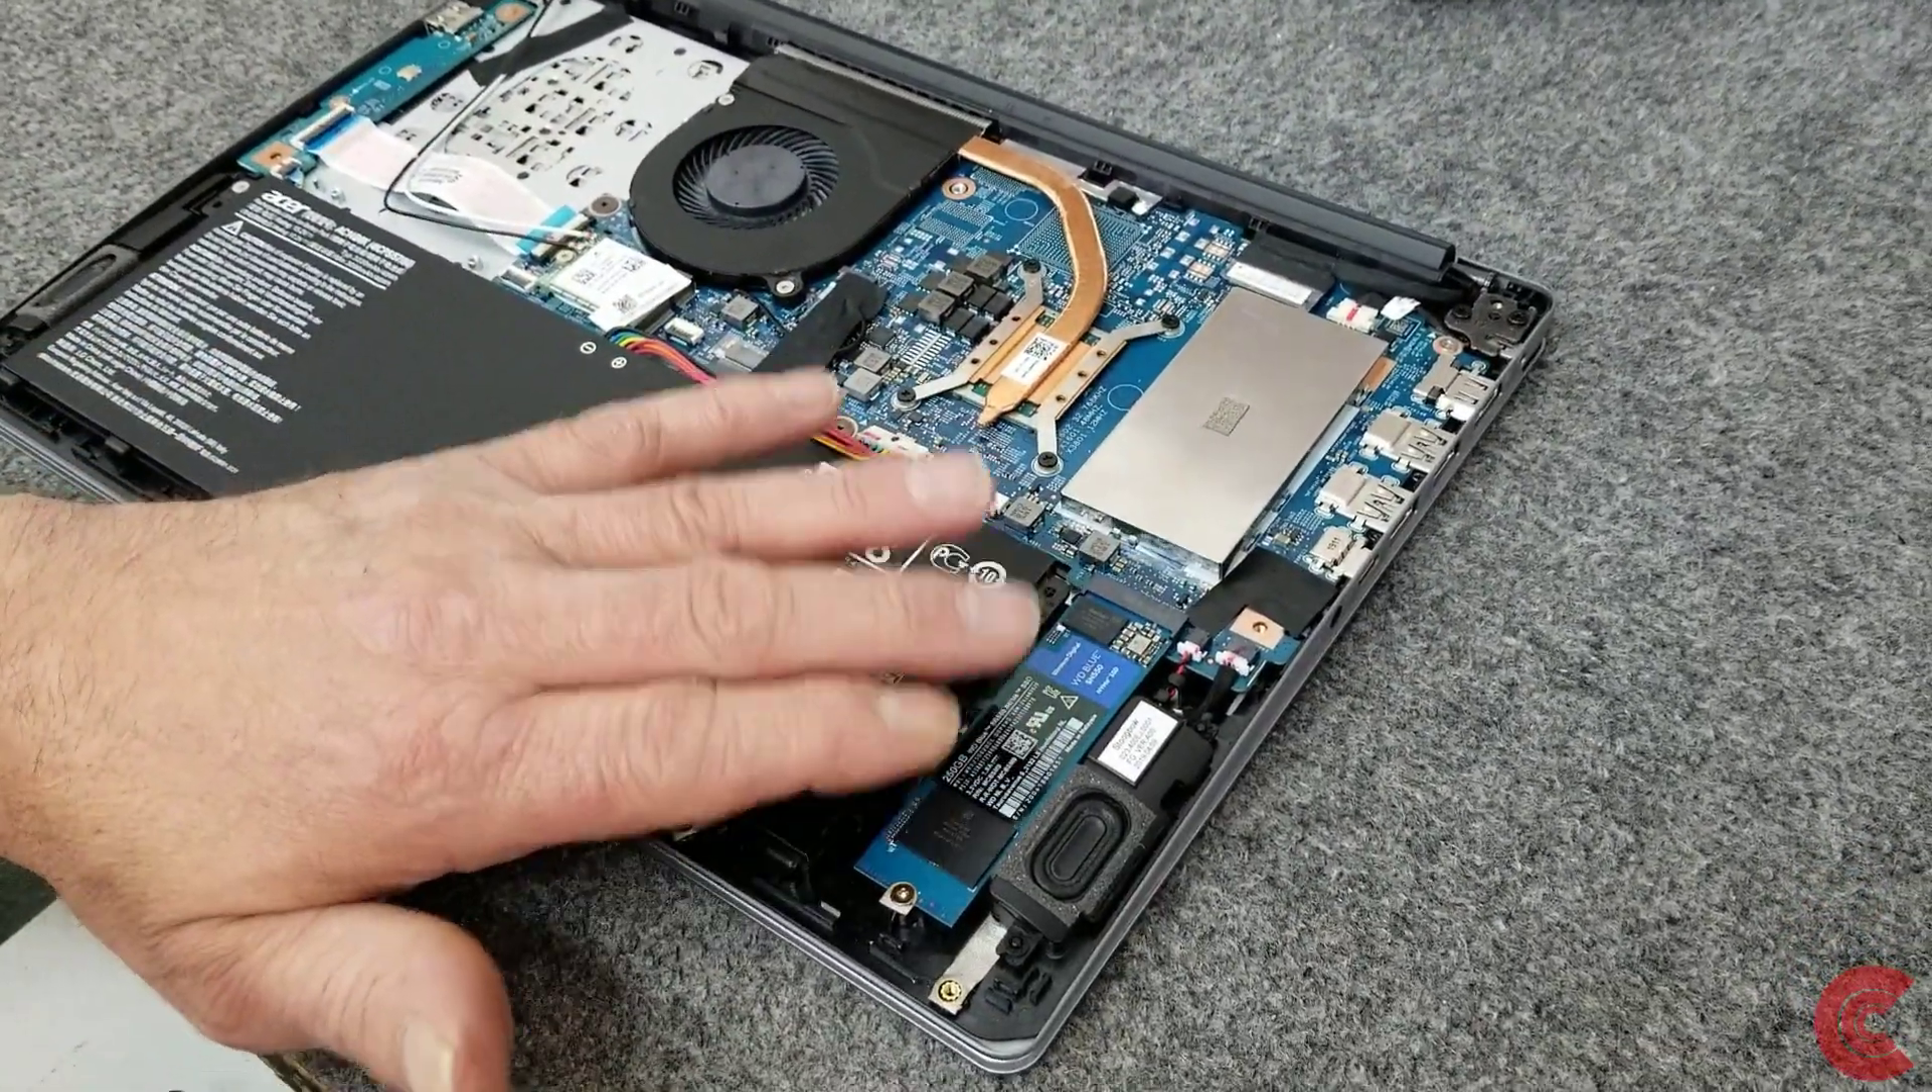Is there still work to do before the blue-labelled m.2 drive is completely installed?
No.